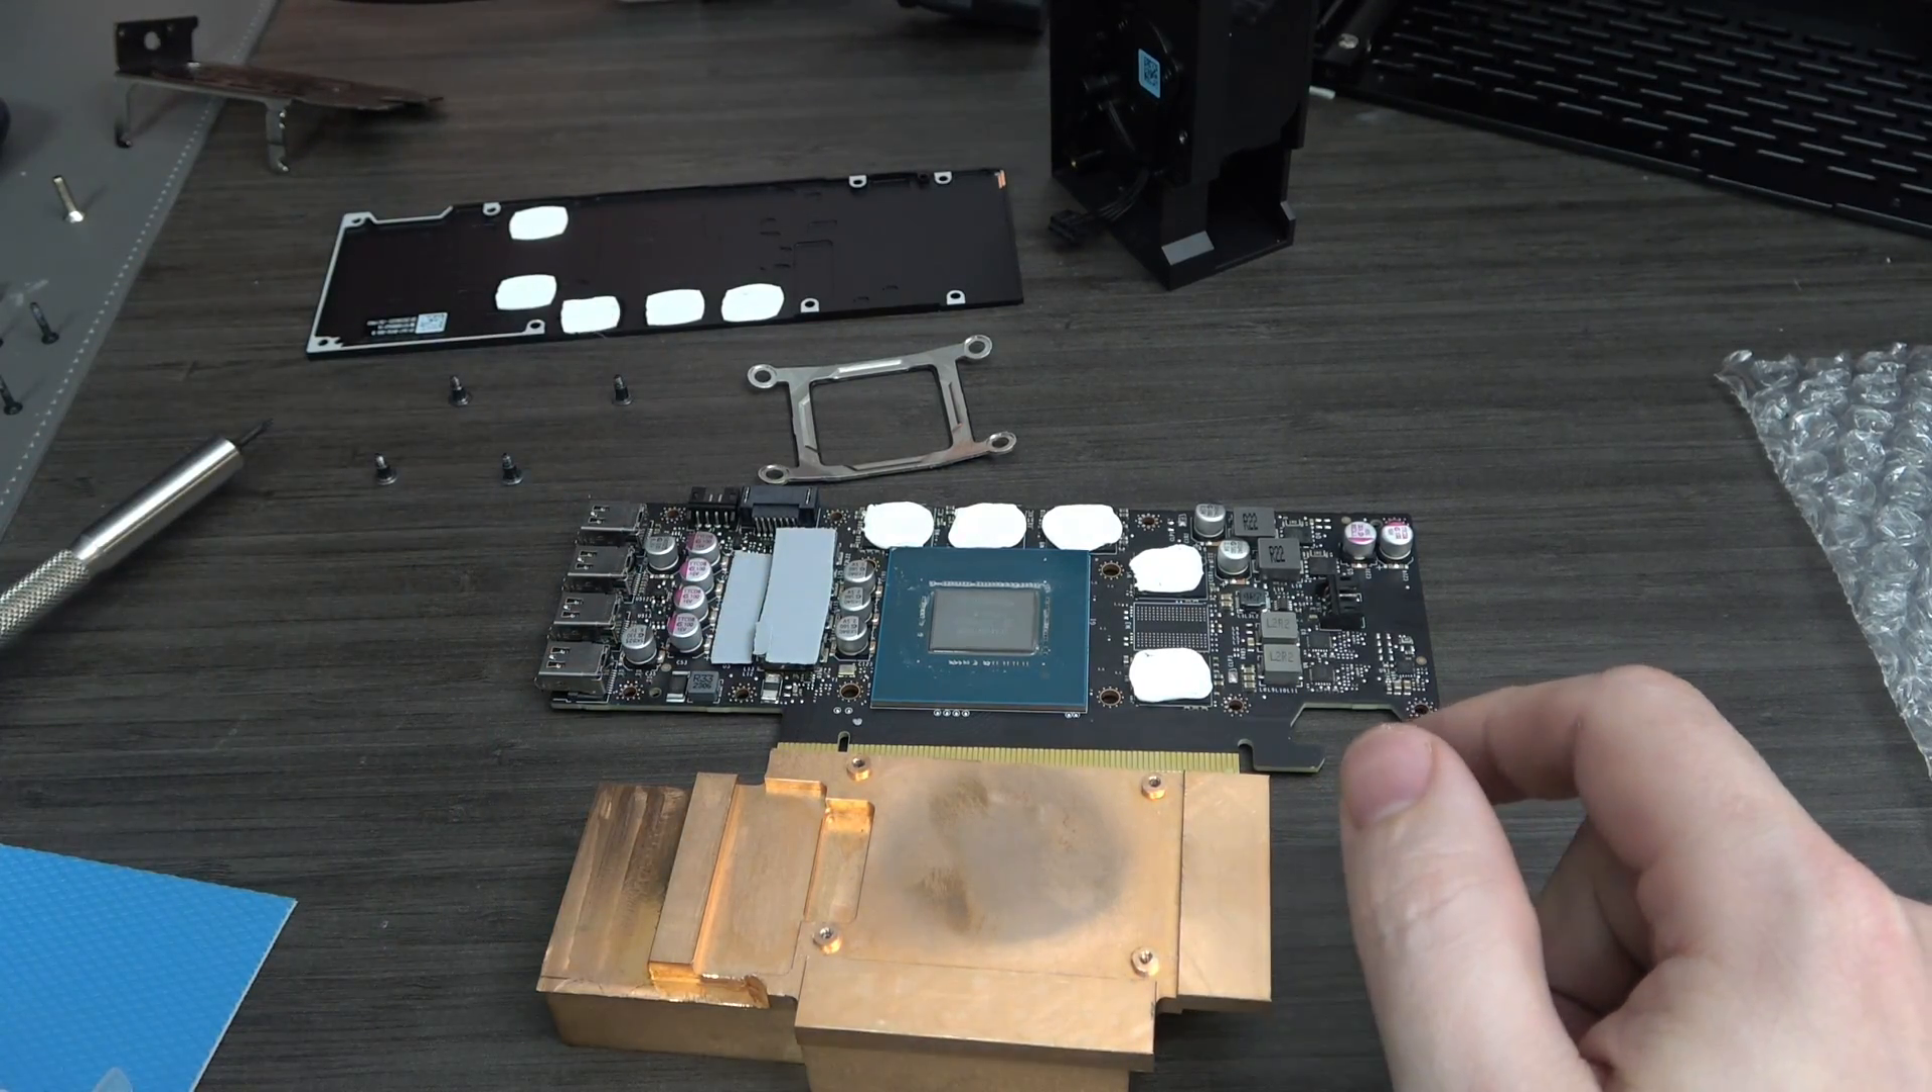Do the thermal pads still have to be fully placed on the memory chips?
No.